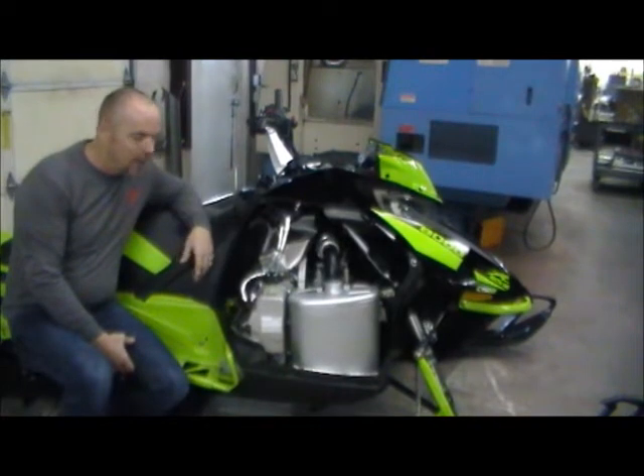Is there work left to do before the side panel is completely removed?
No.